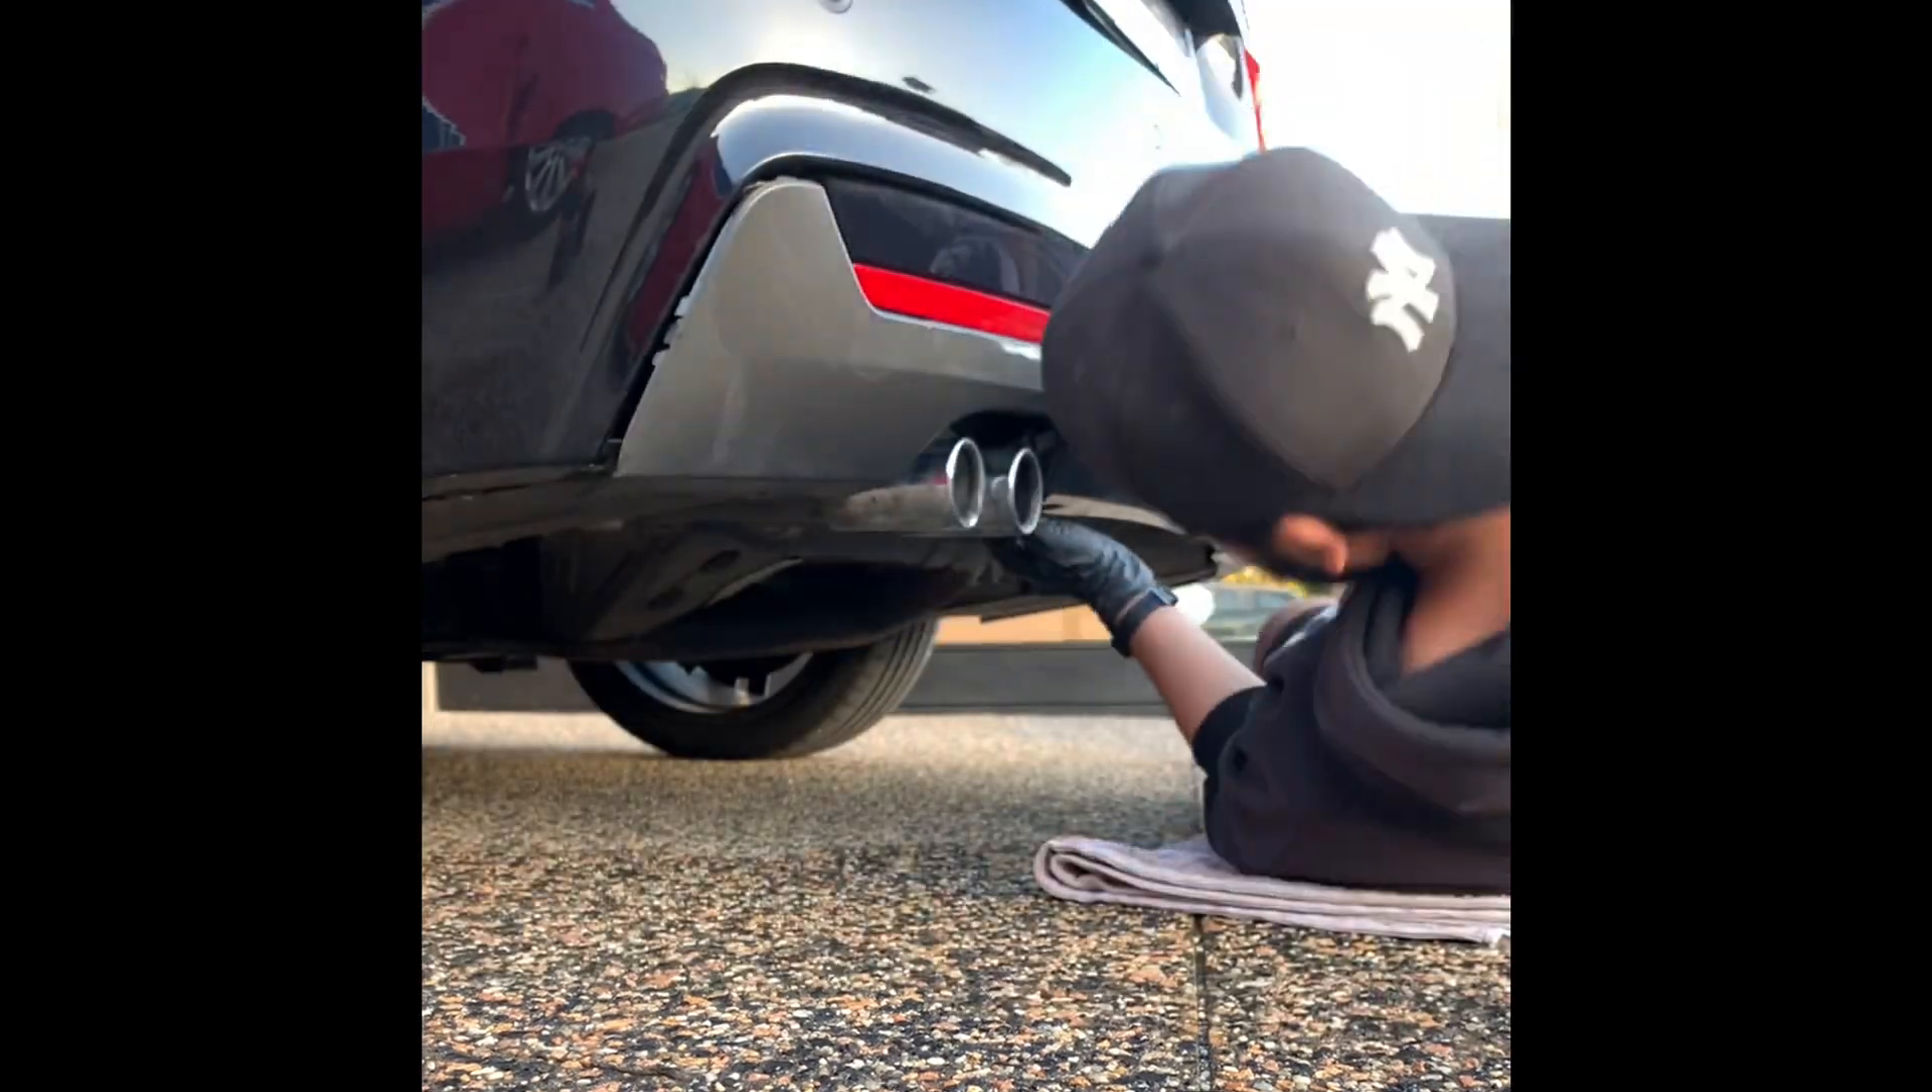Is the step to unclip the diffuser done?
No.